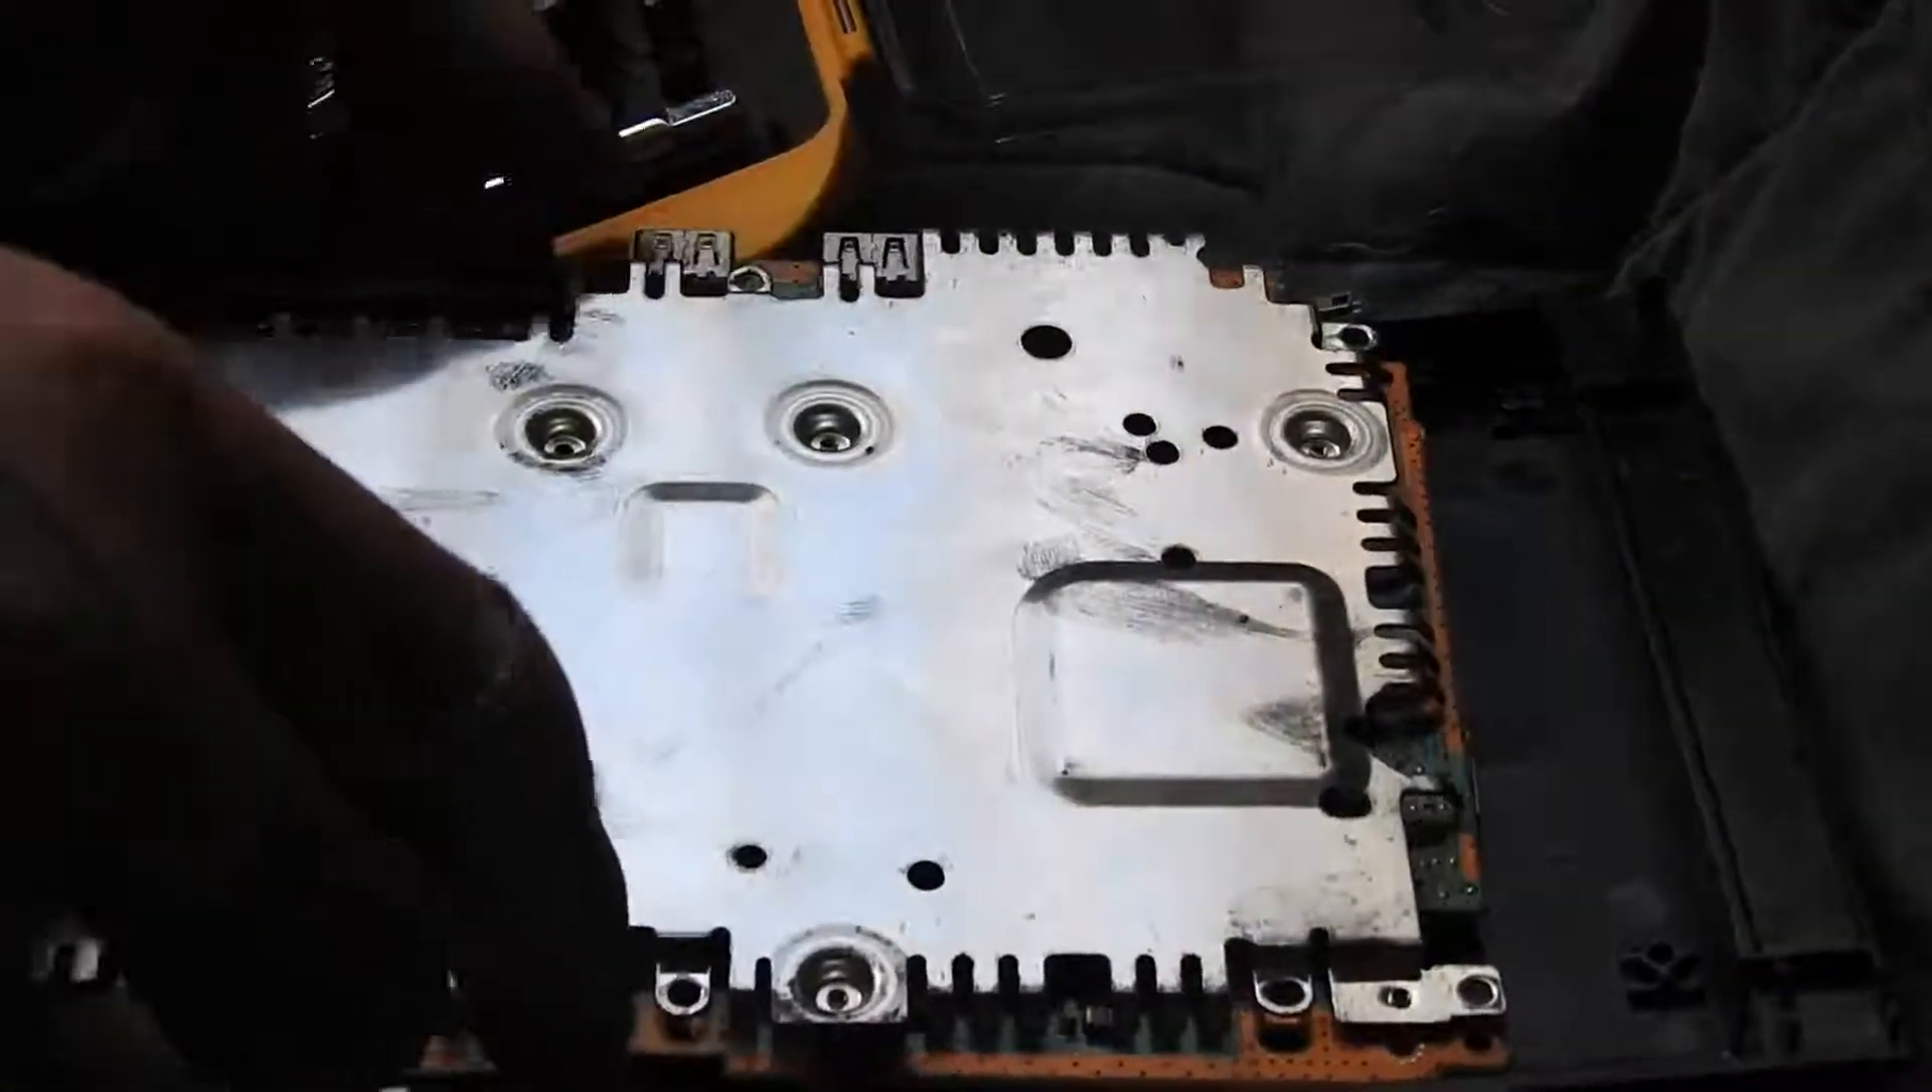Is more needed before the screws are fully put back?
Yes.